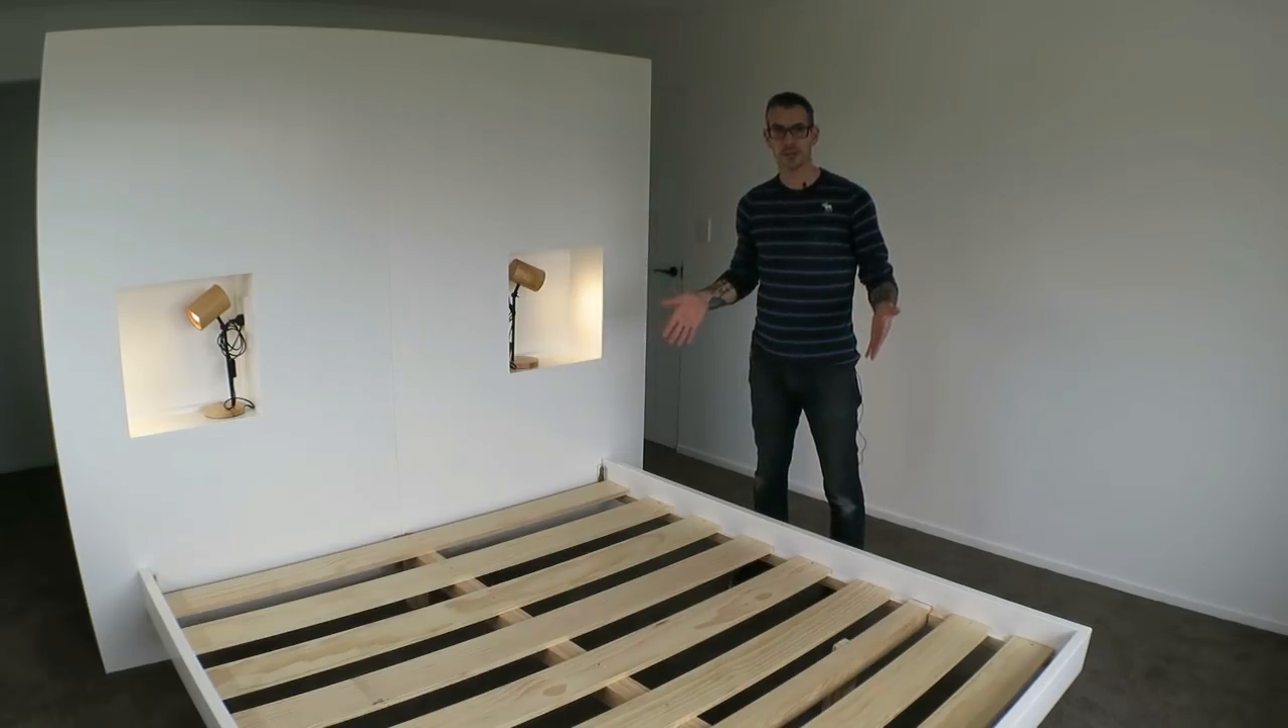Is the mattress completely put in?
No.